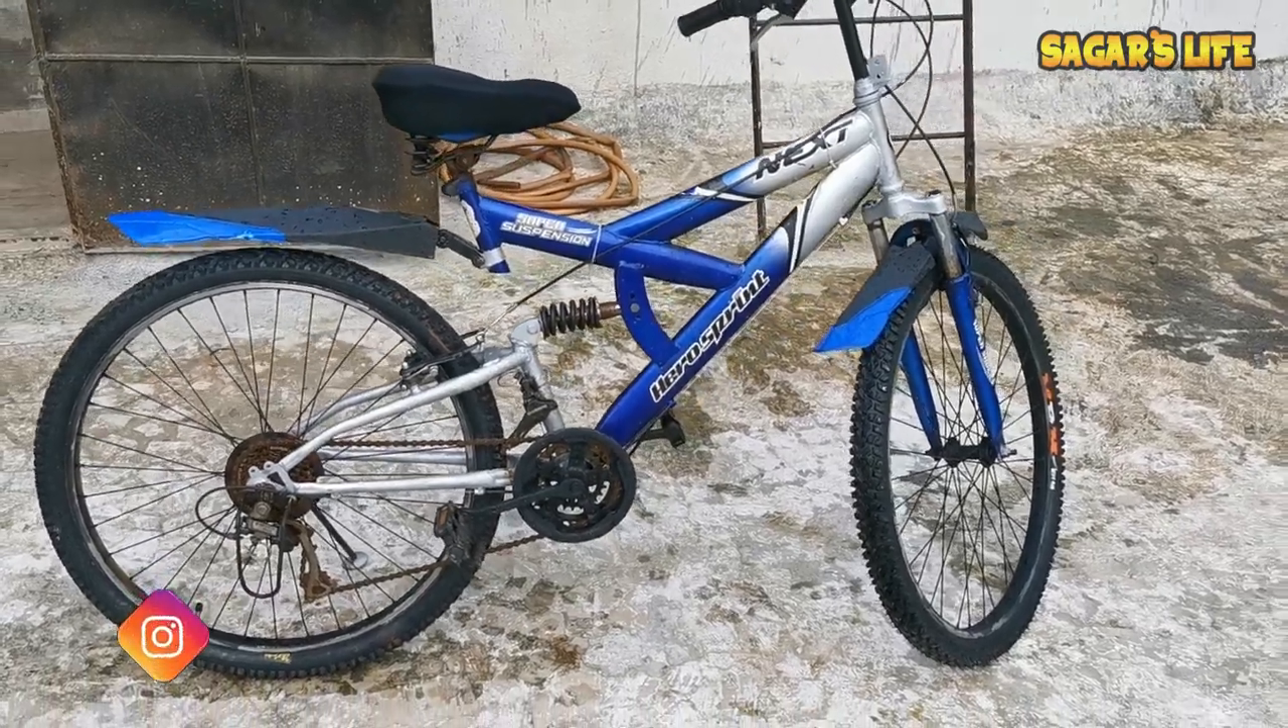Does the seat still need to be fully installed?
No.